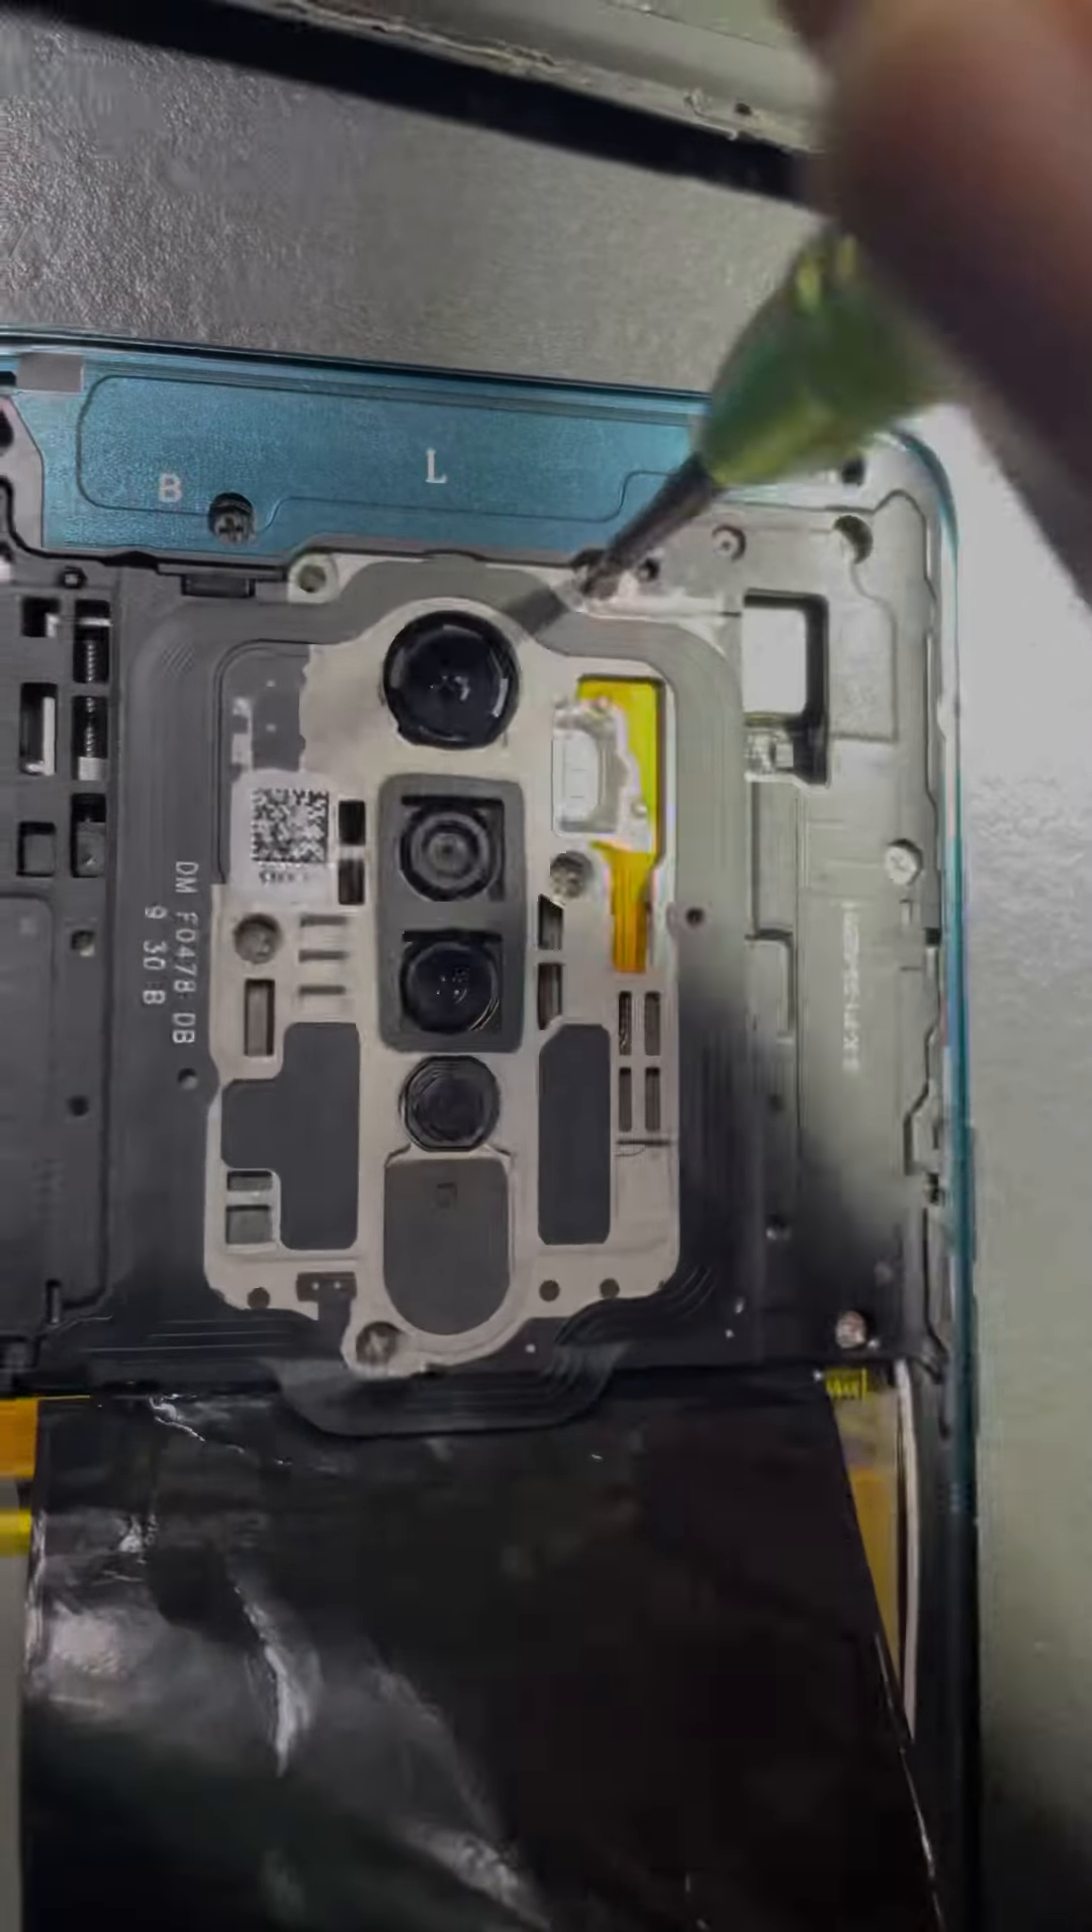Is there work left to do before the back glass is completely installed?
Yes.